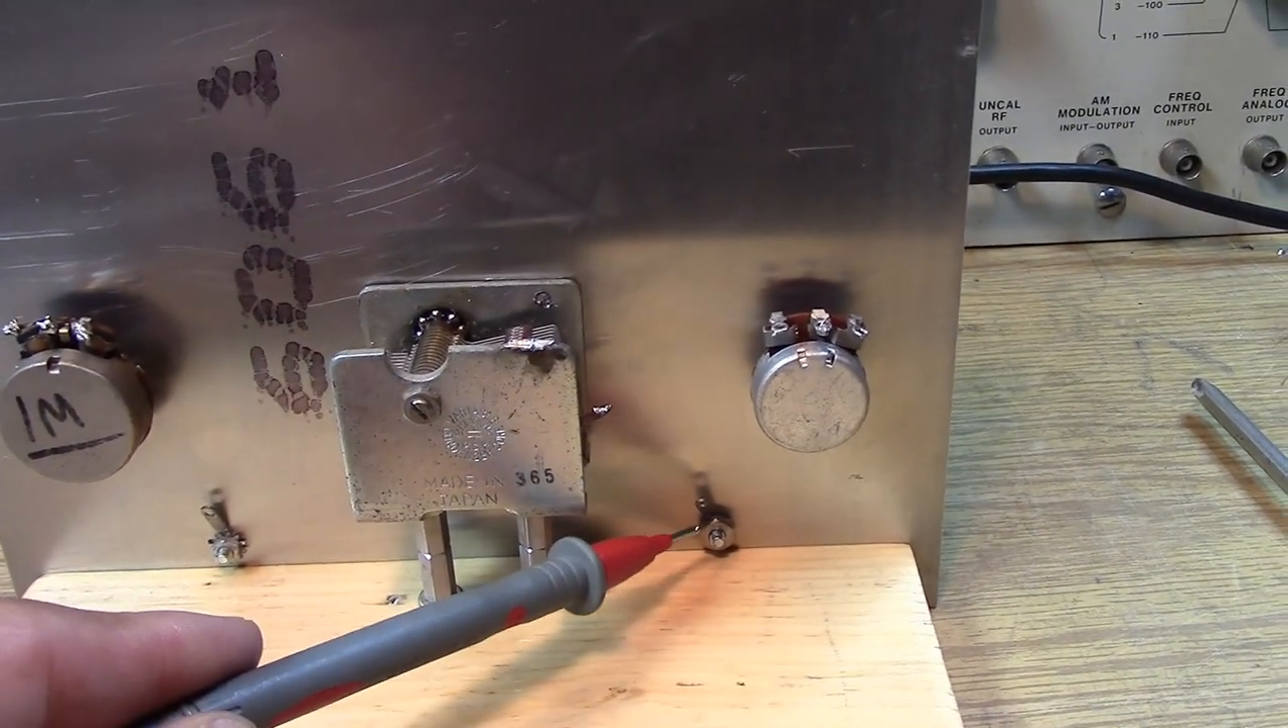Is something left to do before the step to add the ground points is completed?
No.